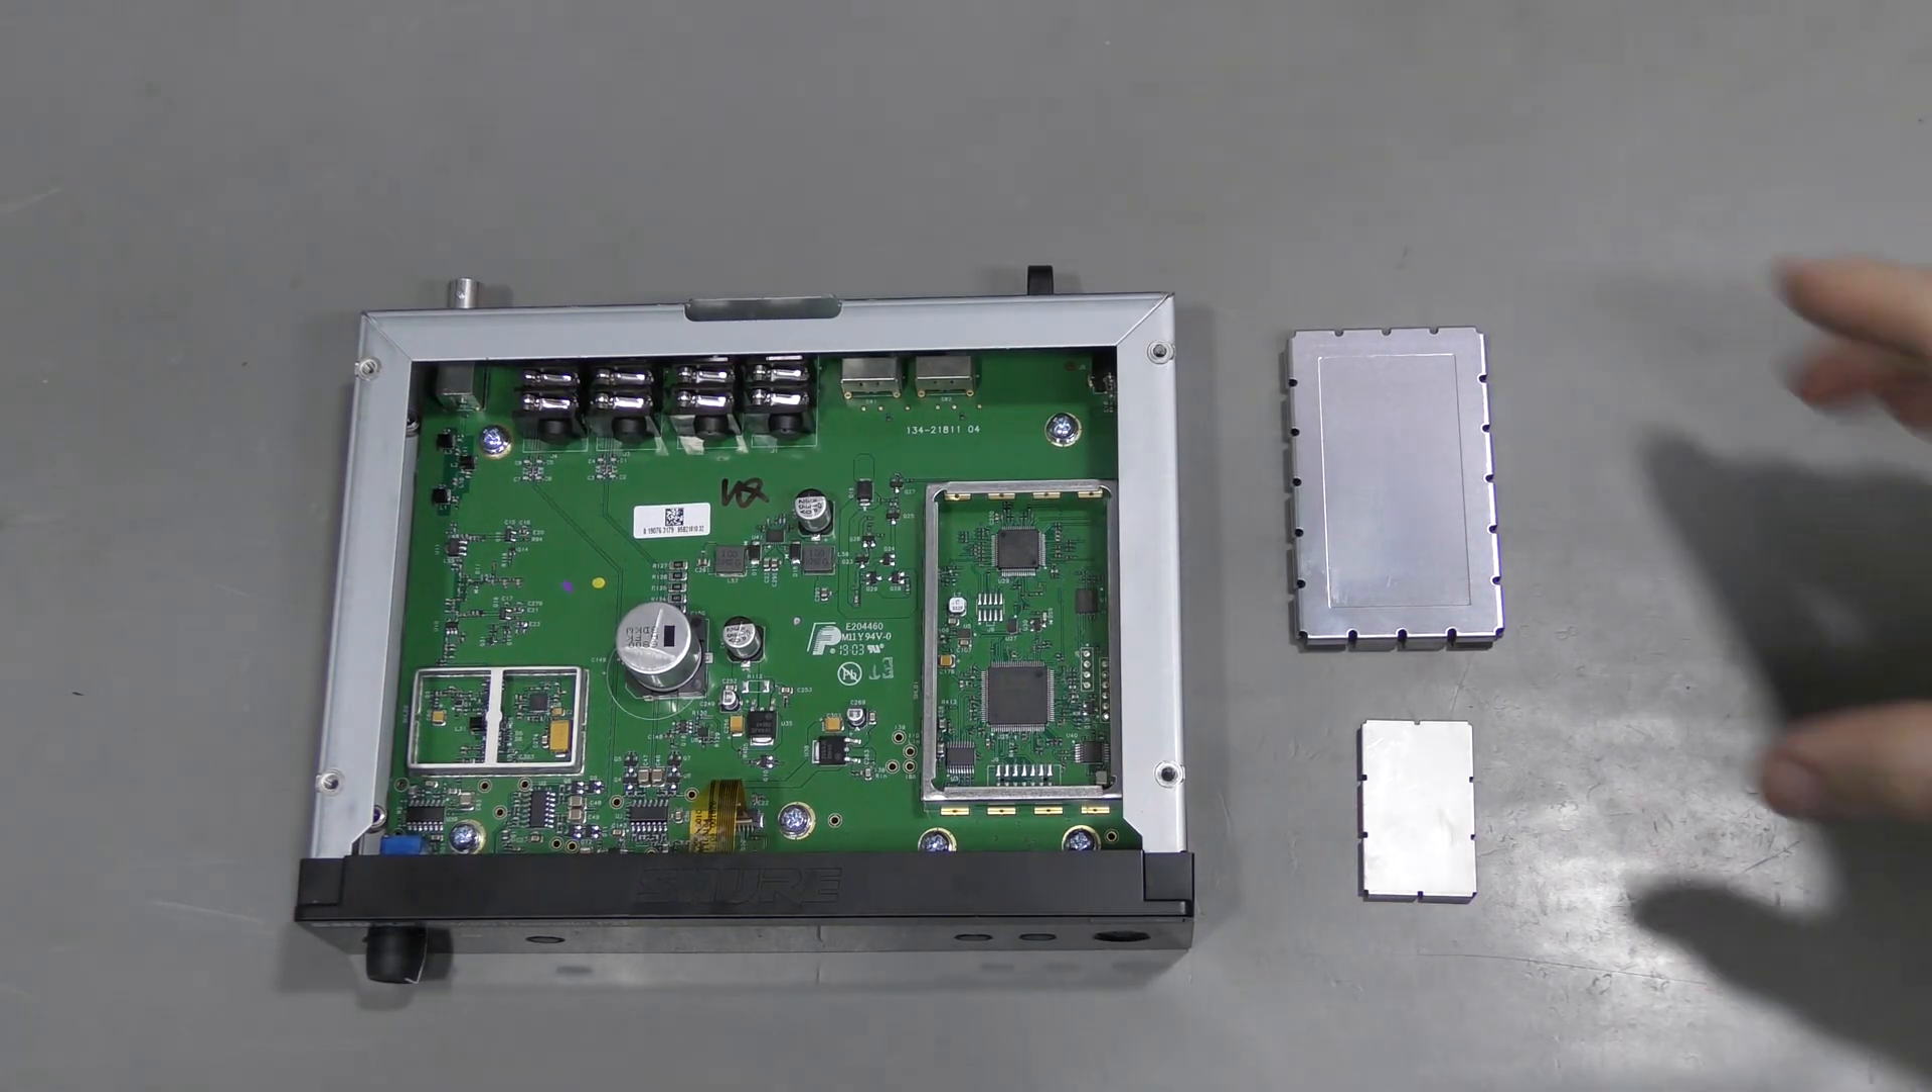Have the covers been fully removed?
Yes.